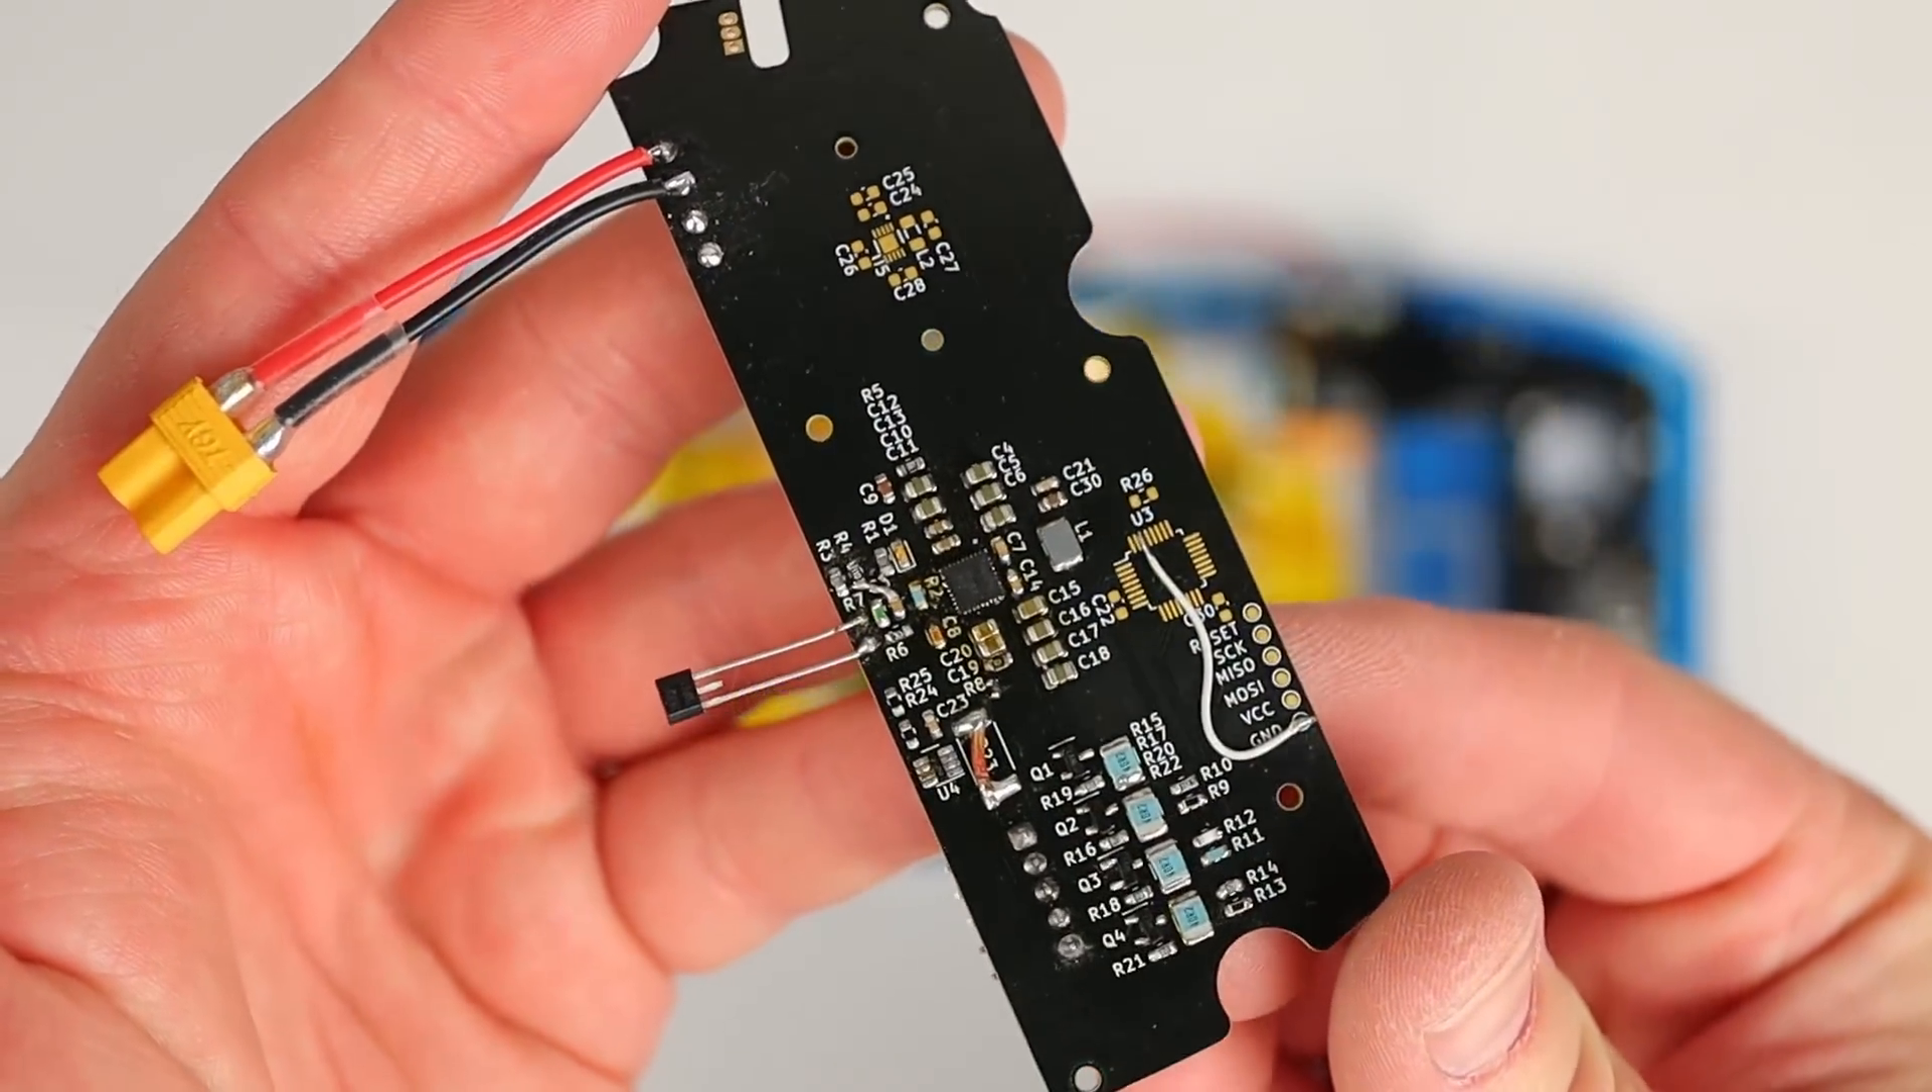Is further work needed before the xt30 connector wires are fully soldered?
No.